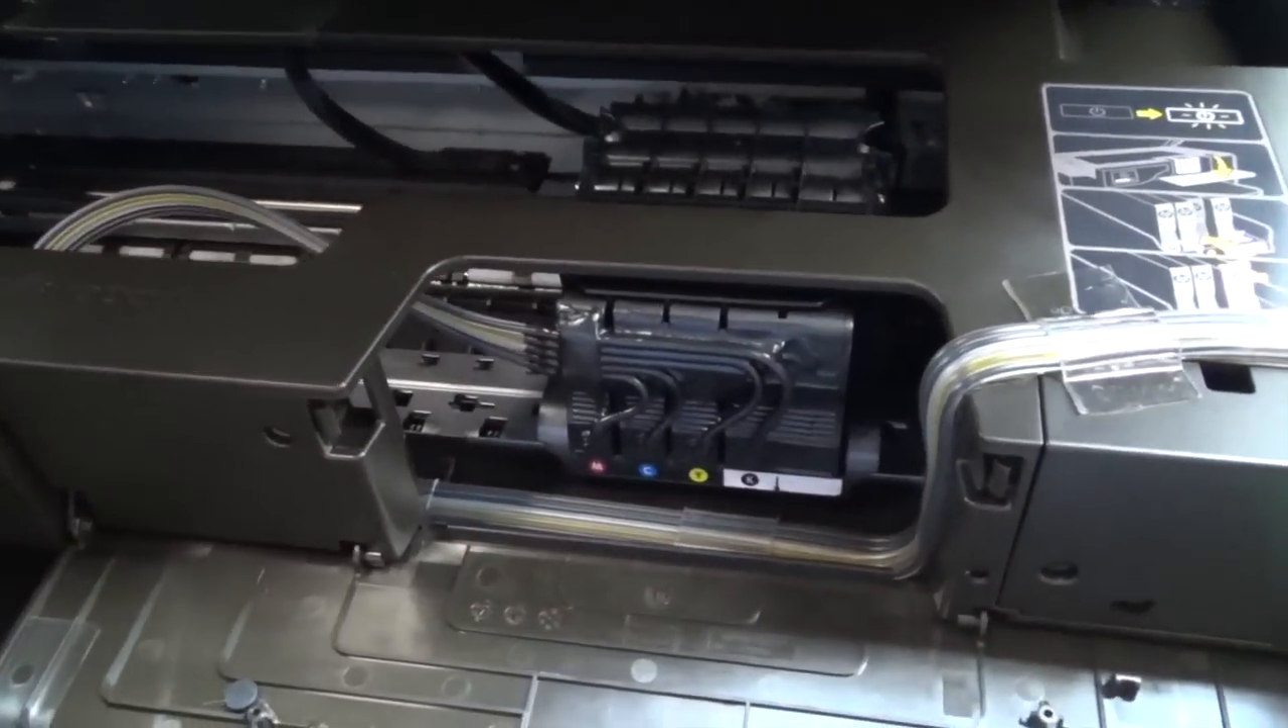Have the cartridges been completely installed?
Yes.